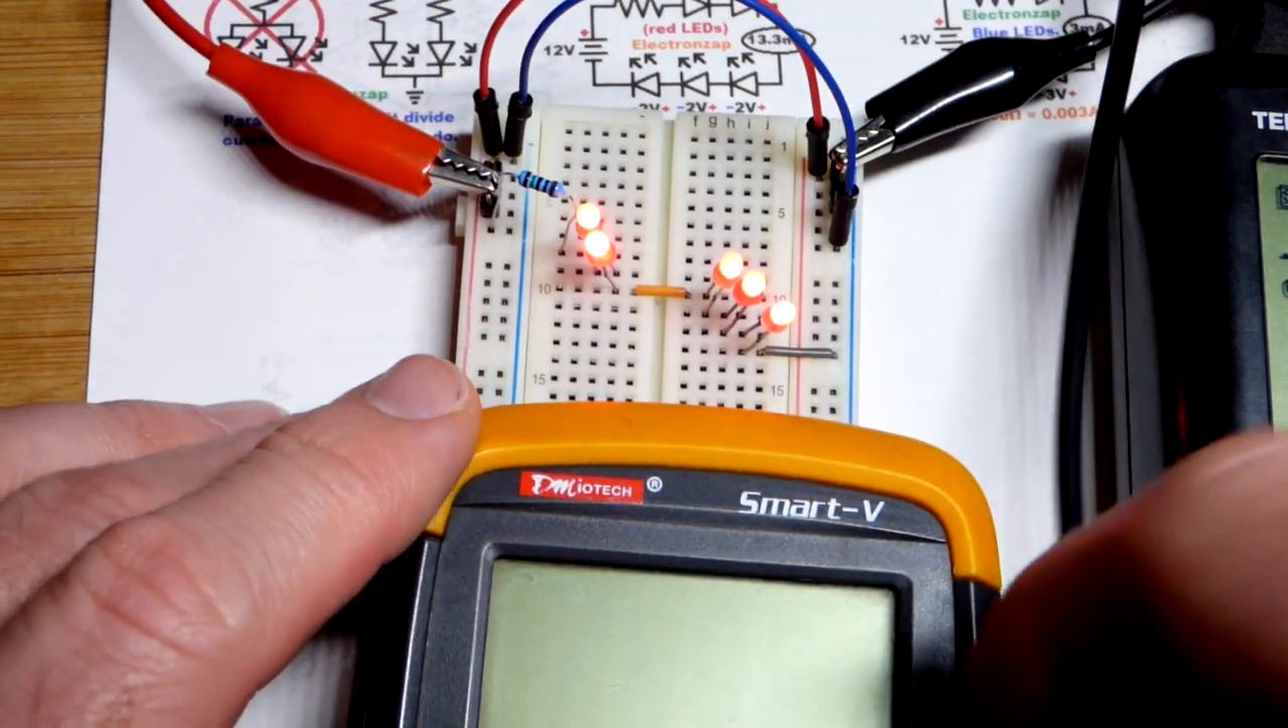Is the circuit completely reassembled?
Yes.